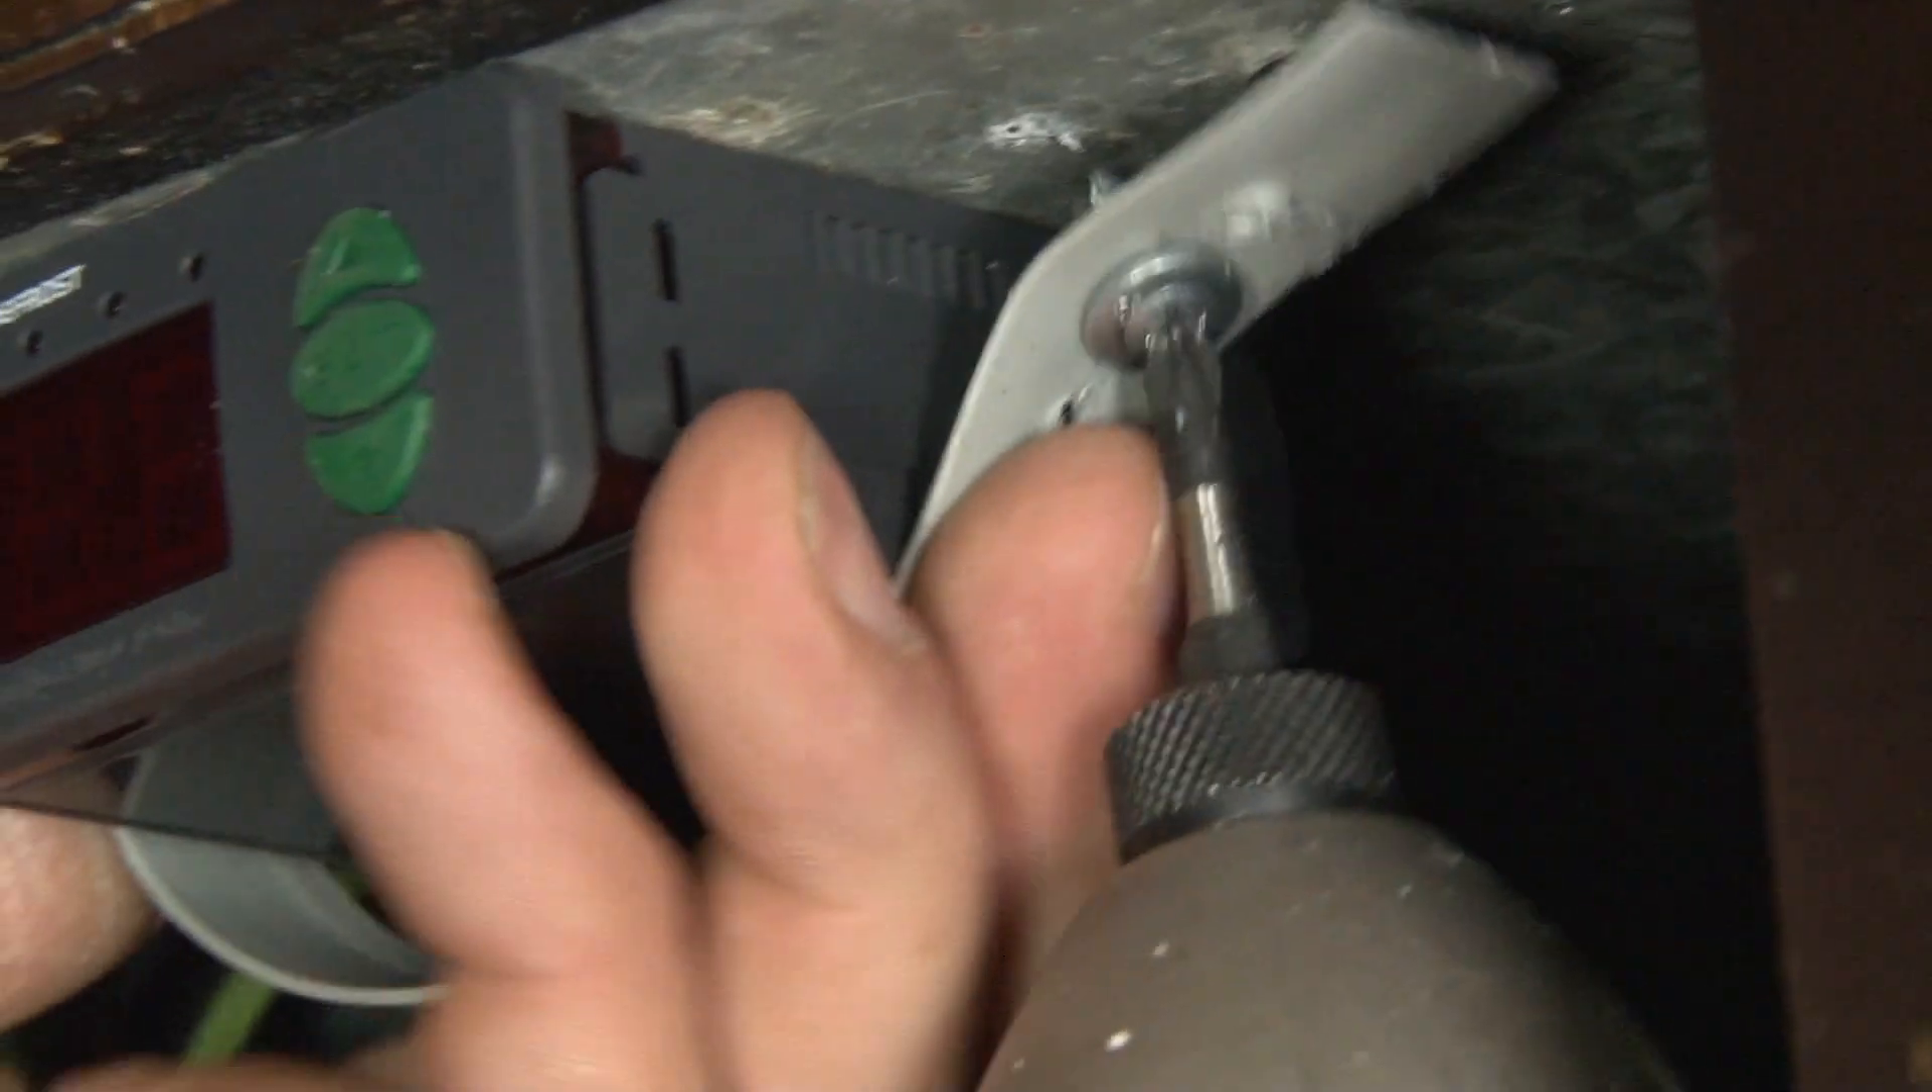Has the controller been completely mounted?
No.